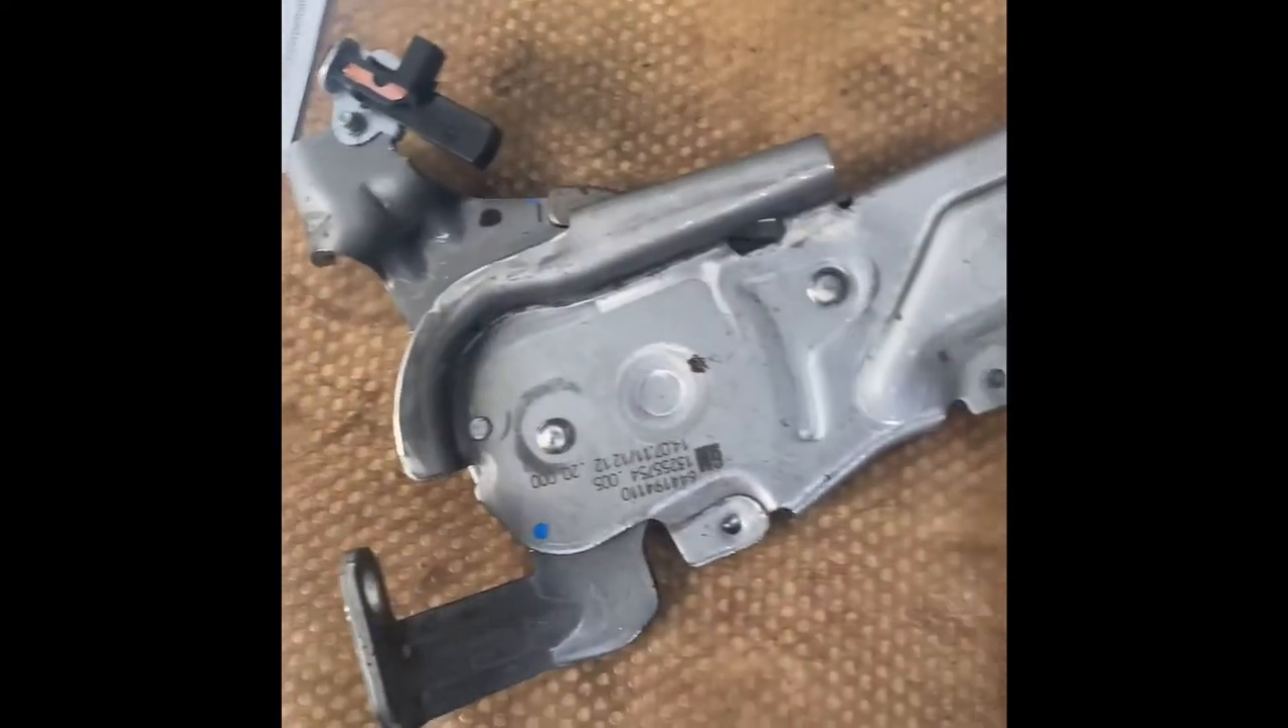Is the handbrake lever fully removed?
Yes.